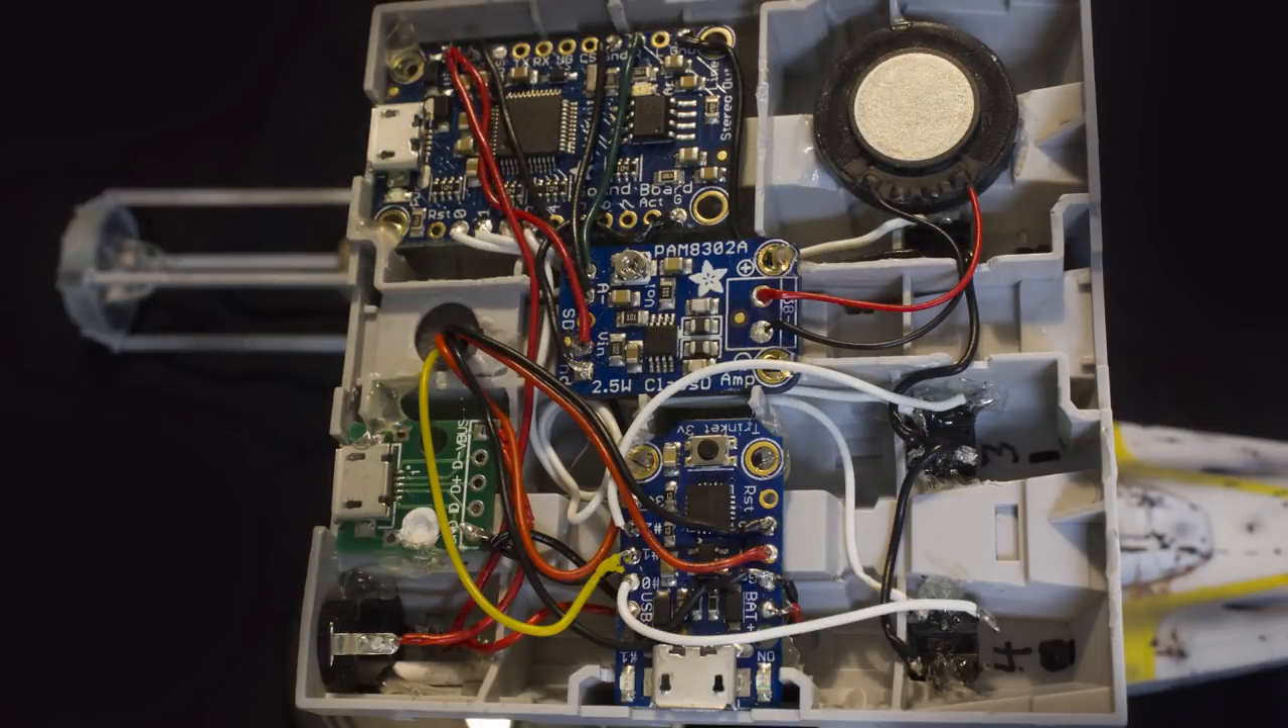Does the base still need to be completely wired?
No.